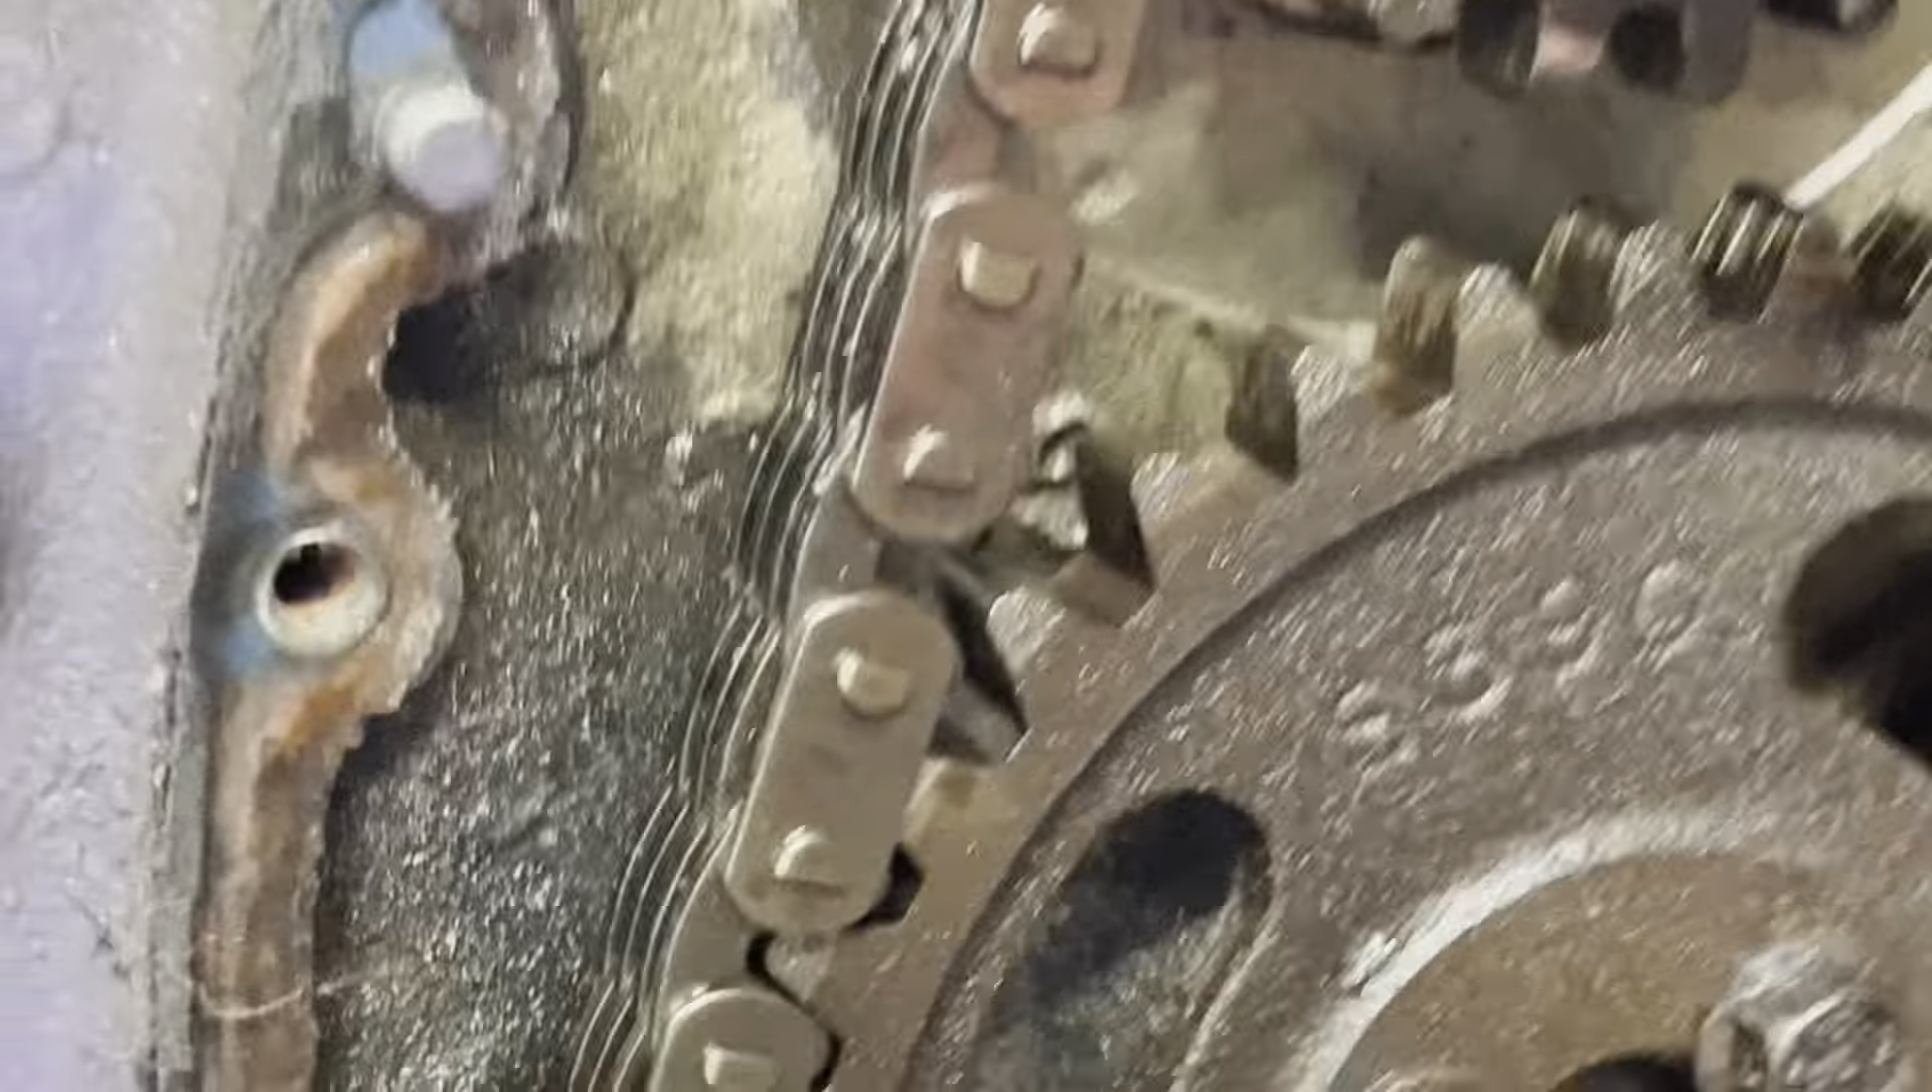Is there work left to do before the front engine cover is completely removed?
No.